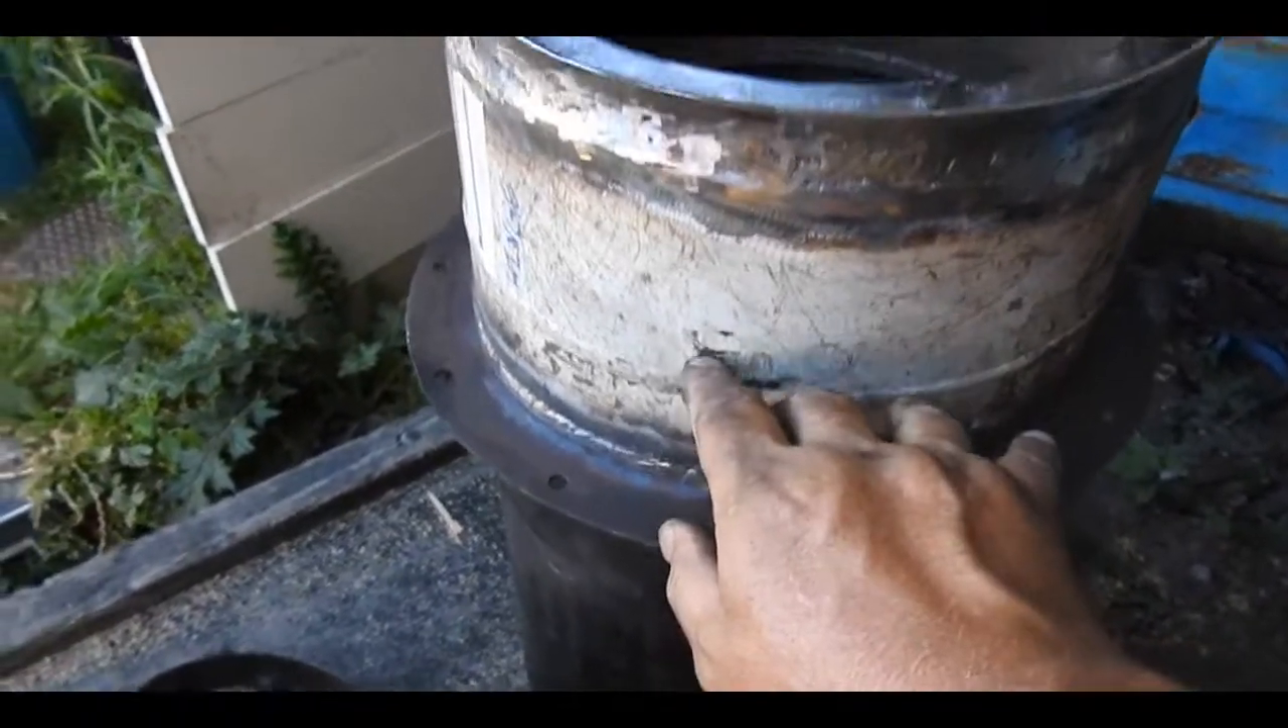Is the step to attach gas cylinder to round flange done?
Yes.